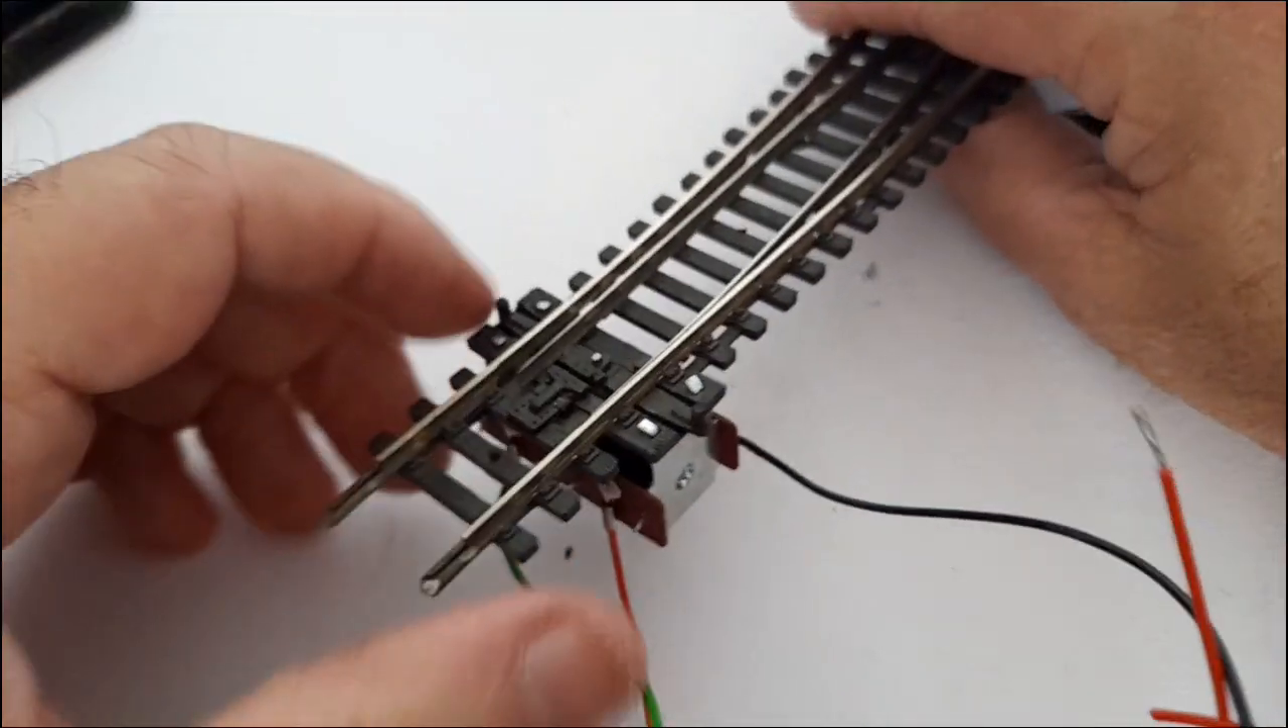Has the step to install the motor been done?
Yes.